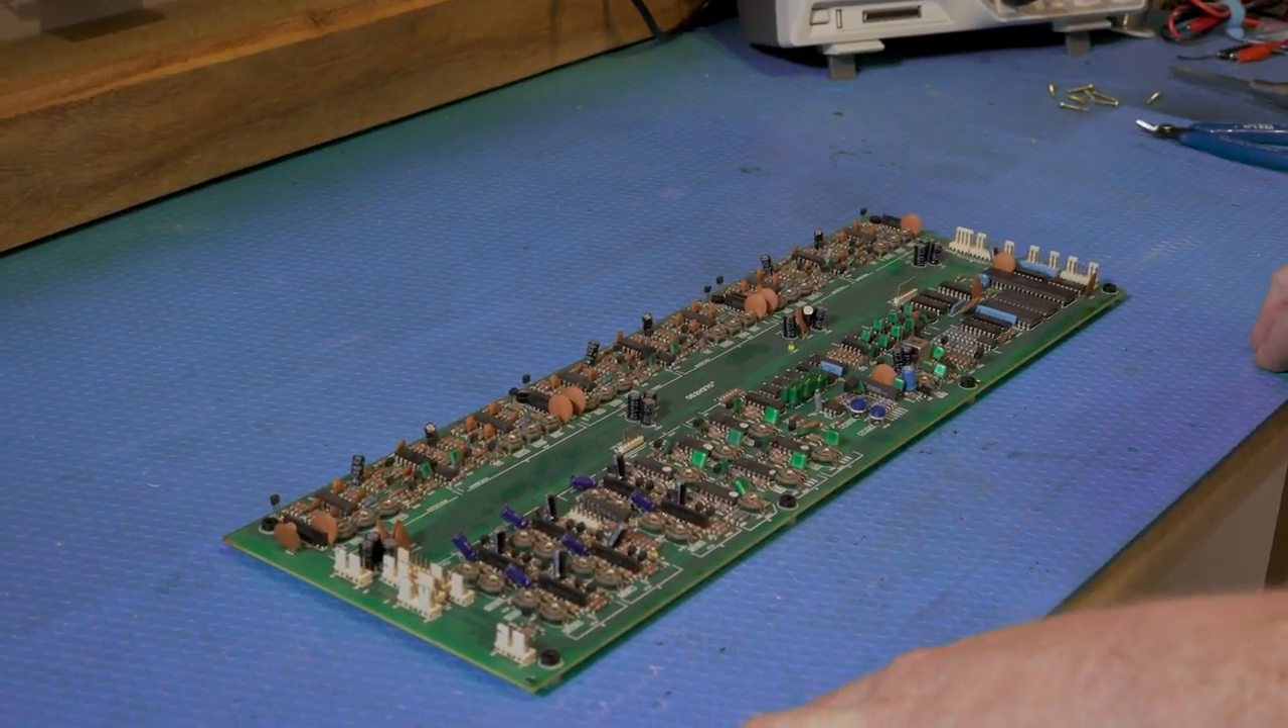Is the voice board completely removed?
Yes.